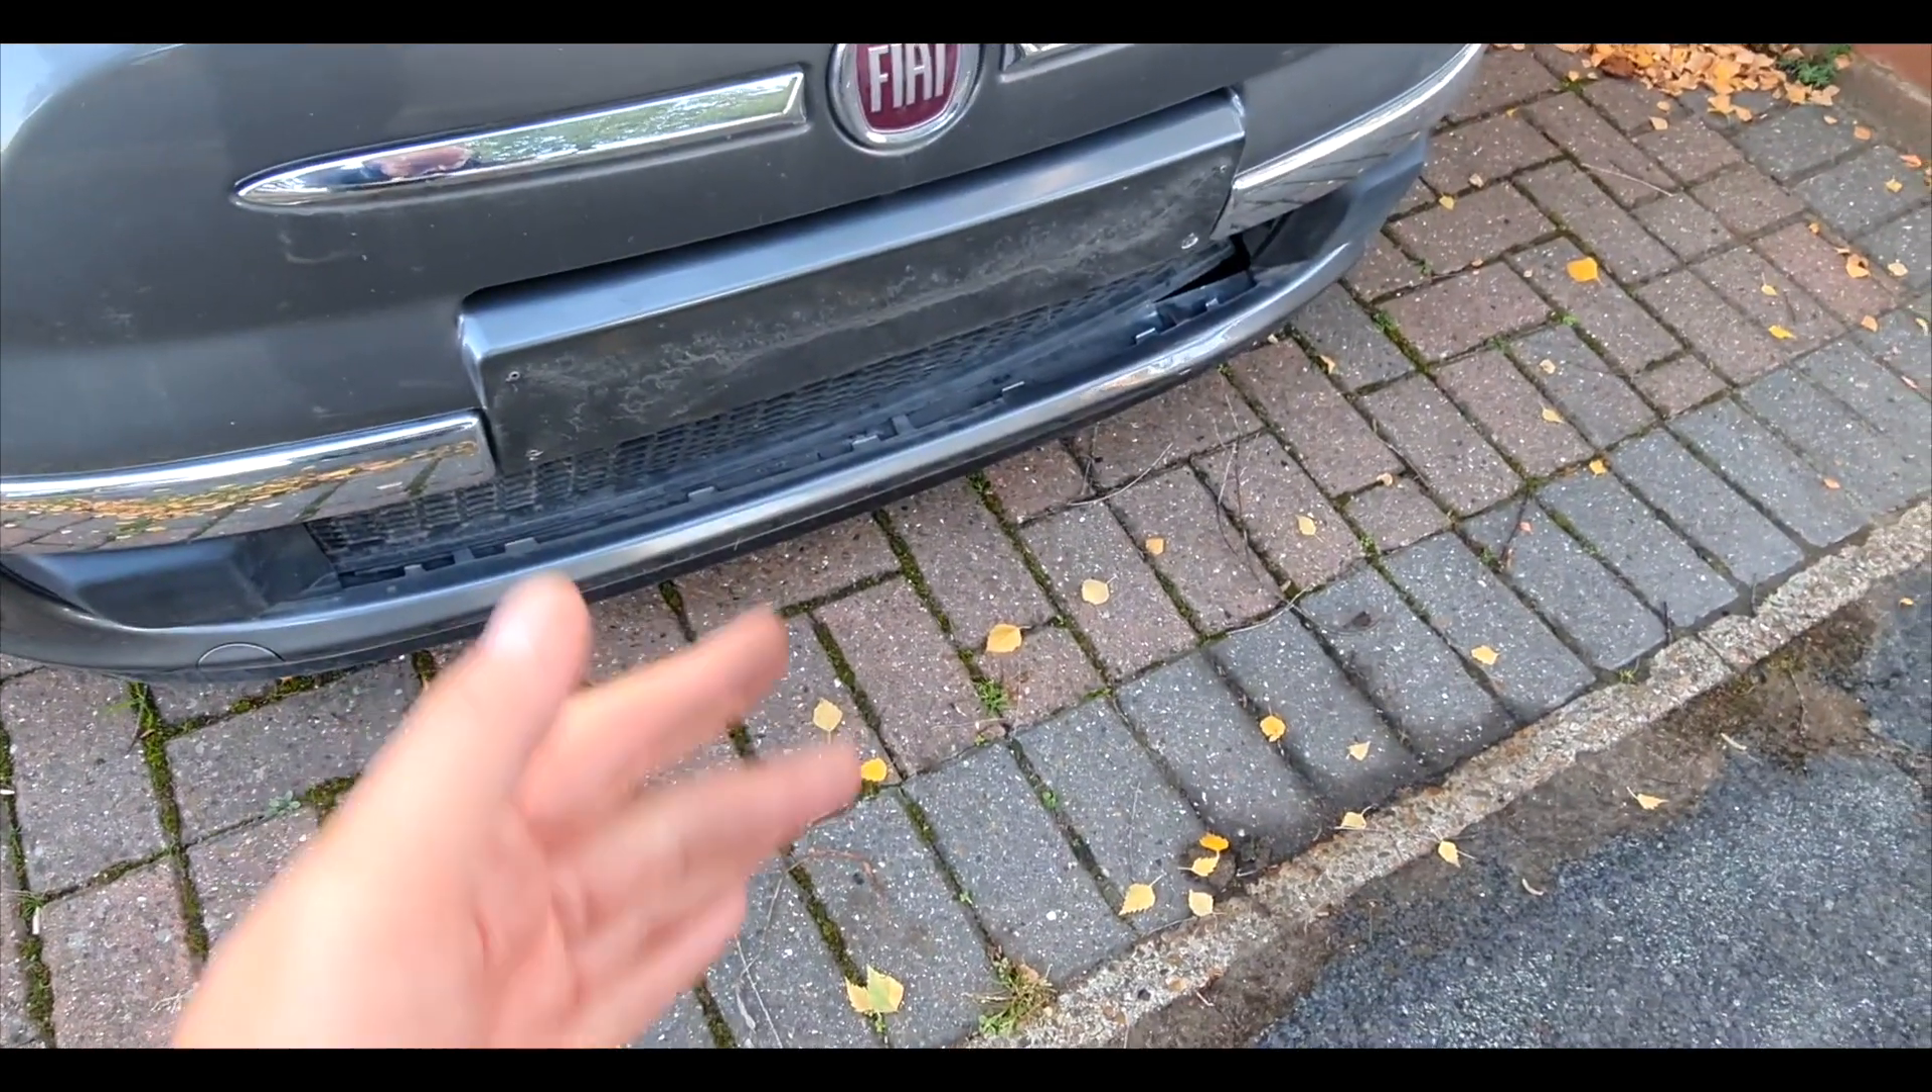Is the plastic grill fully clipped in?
No.